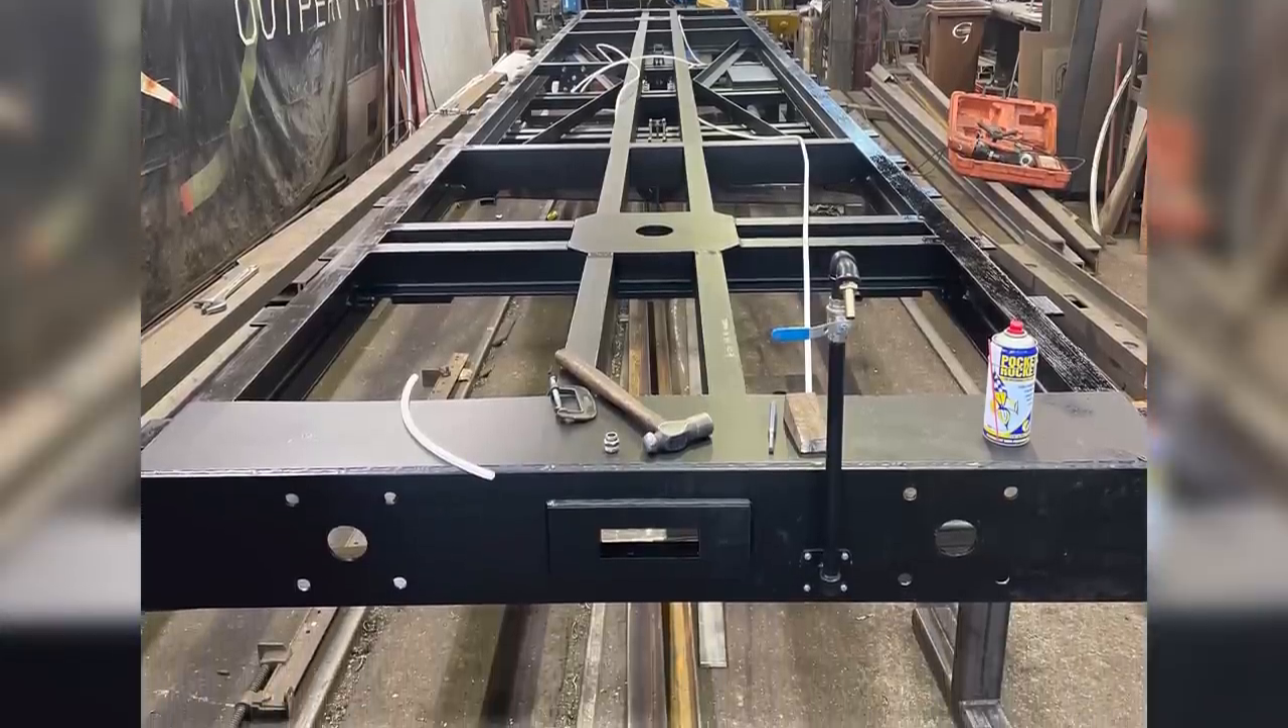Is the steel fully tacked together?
Yes.